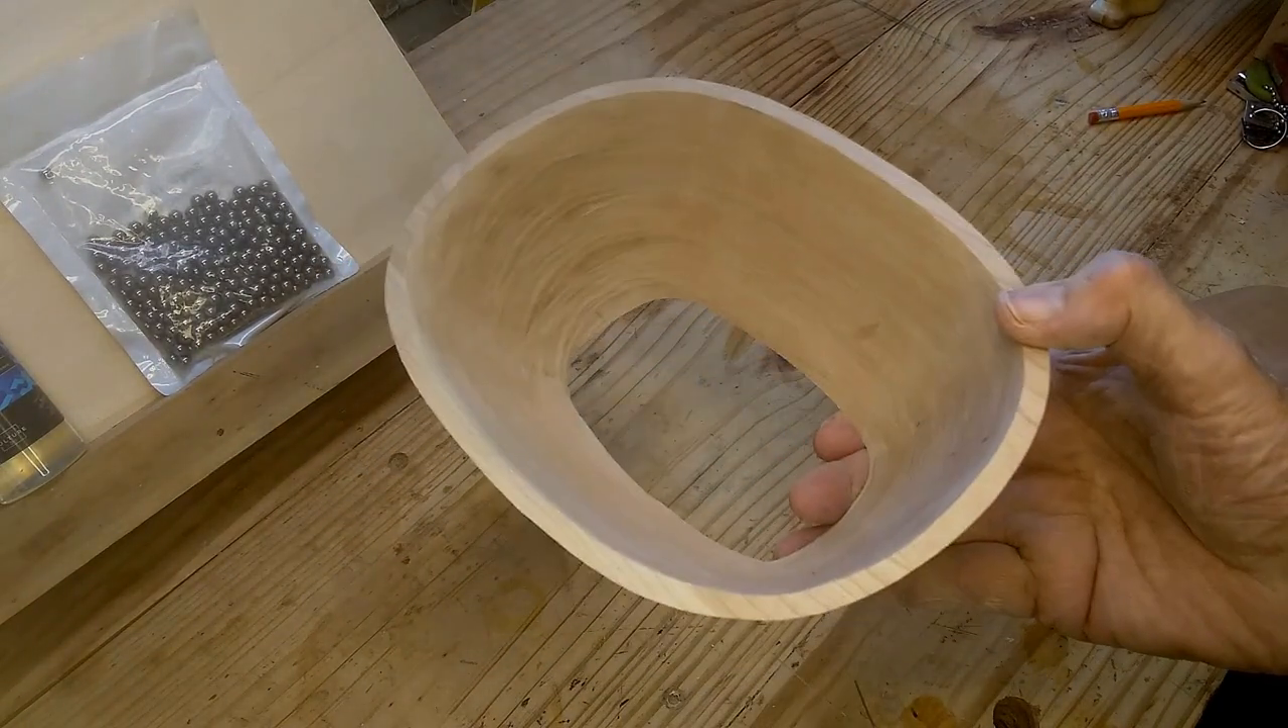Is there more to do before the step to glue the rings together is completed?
No.